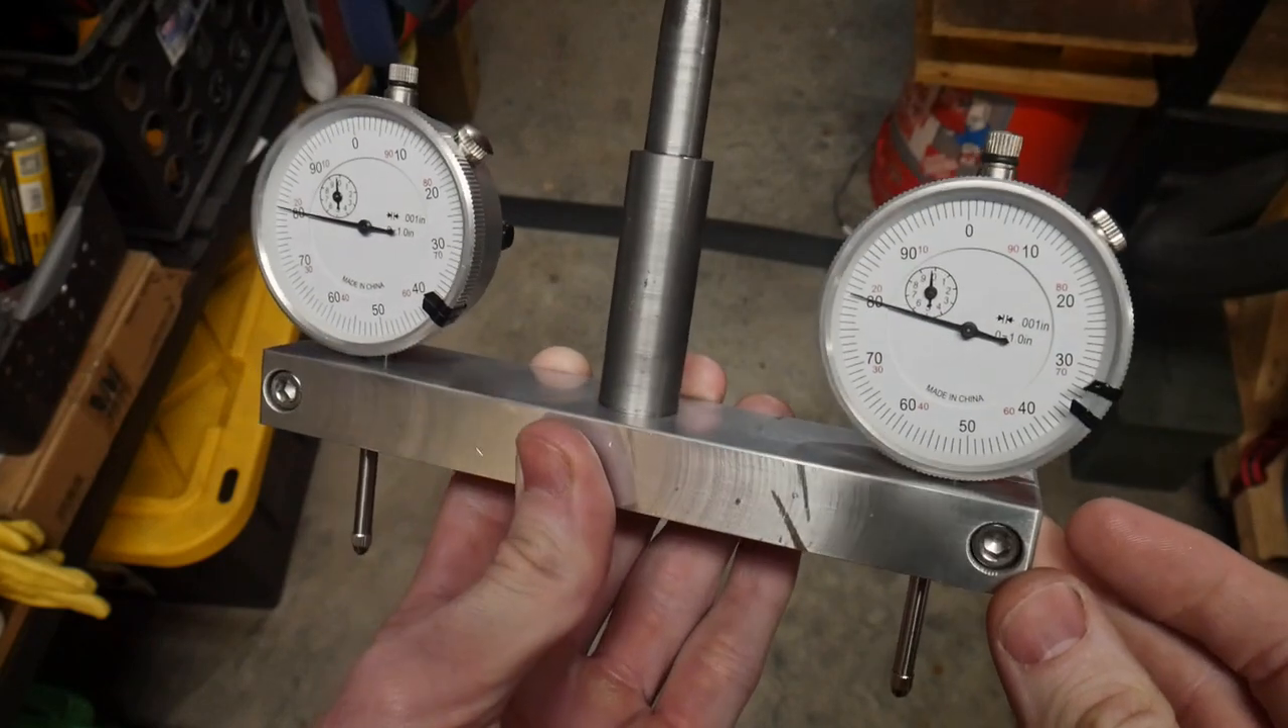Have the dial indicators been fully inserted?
Yes.